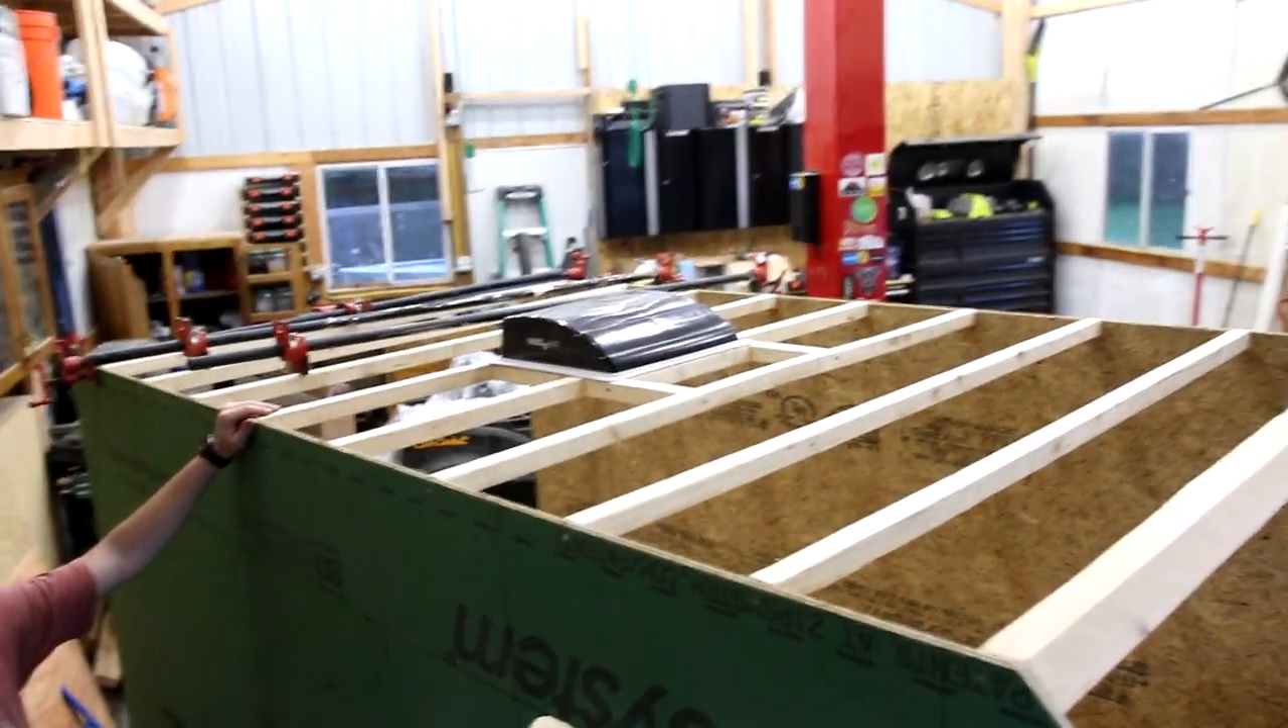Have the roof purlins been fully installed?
Yes.